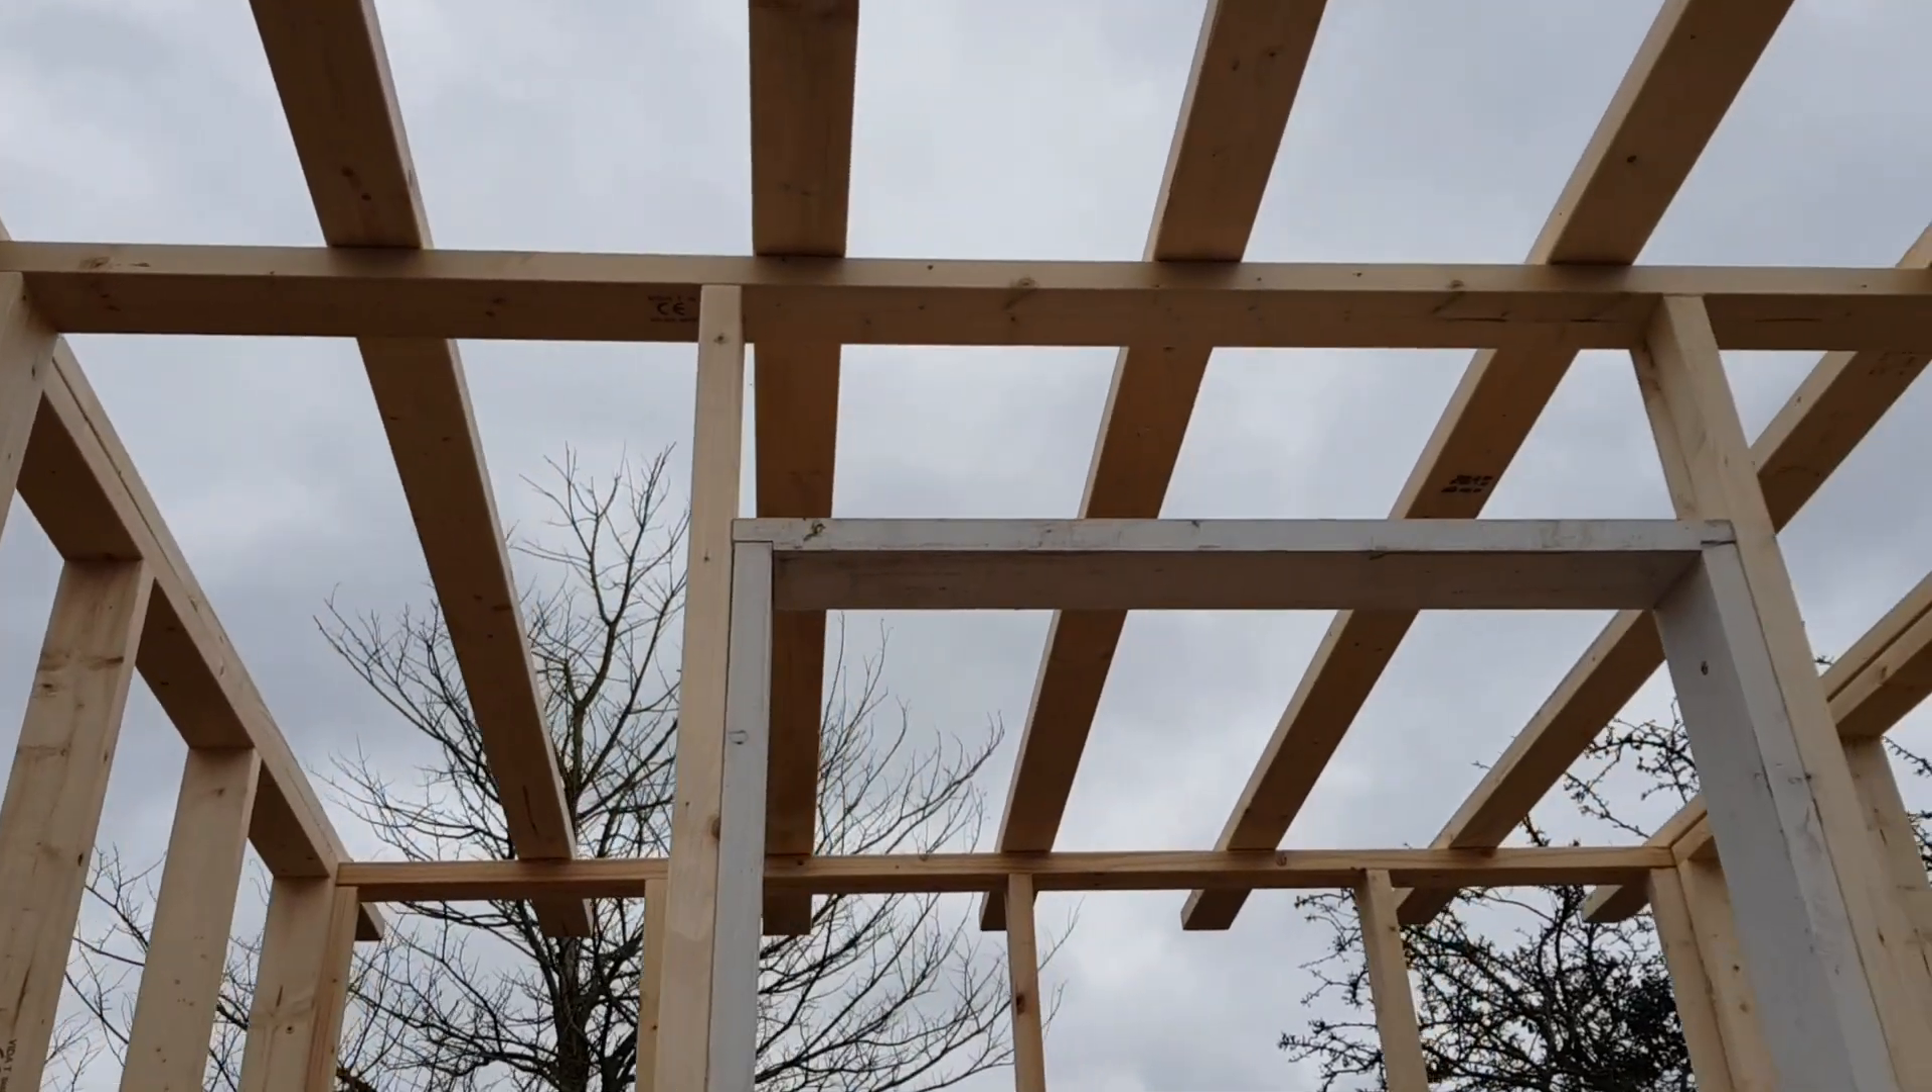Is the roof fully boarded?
No.